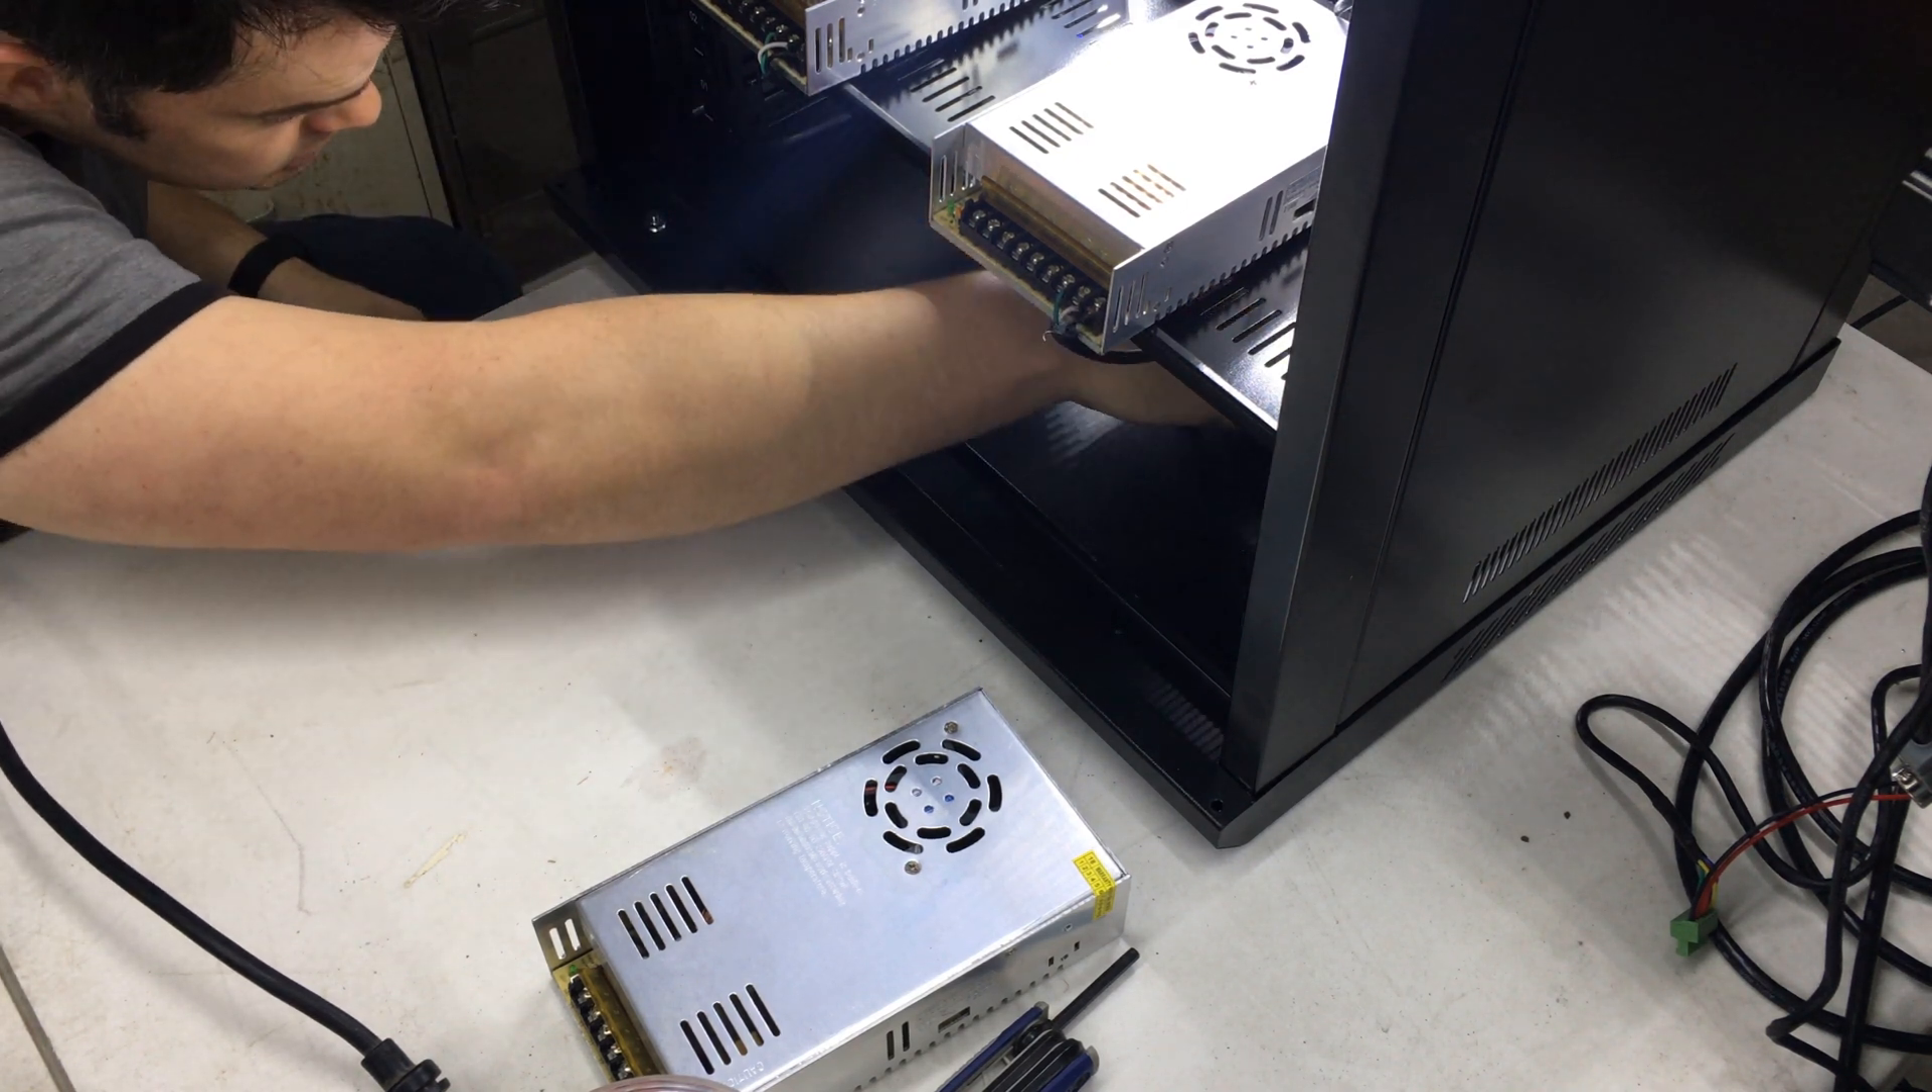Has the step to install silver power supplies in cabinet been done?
No.